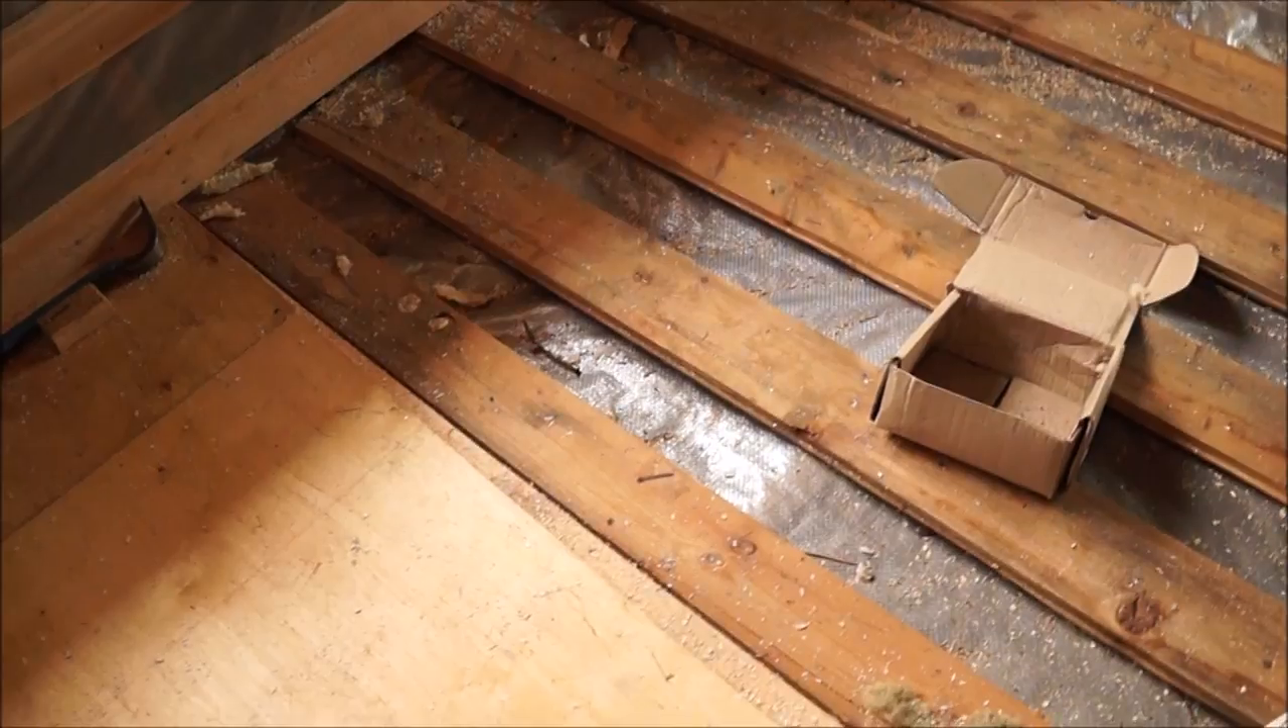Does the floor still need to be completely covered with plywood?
Yes.